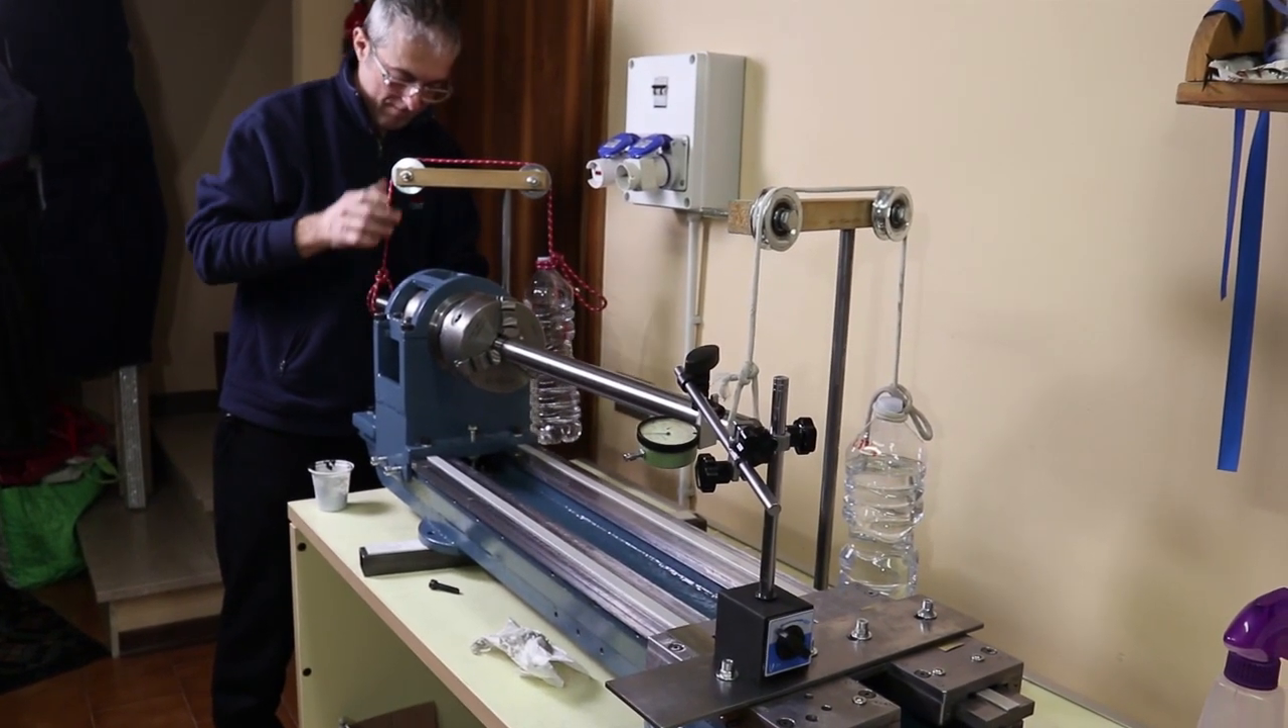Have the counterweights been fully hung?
Yes.